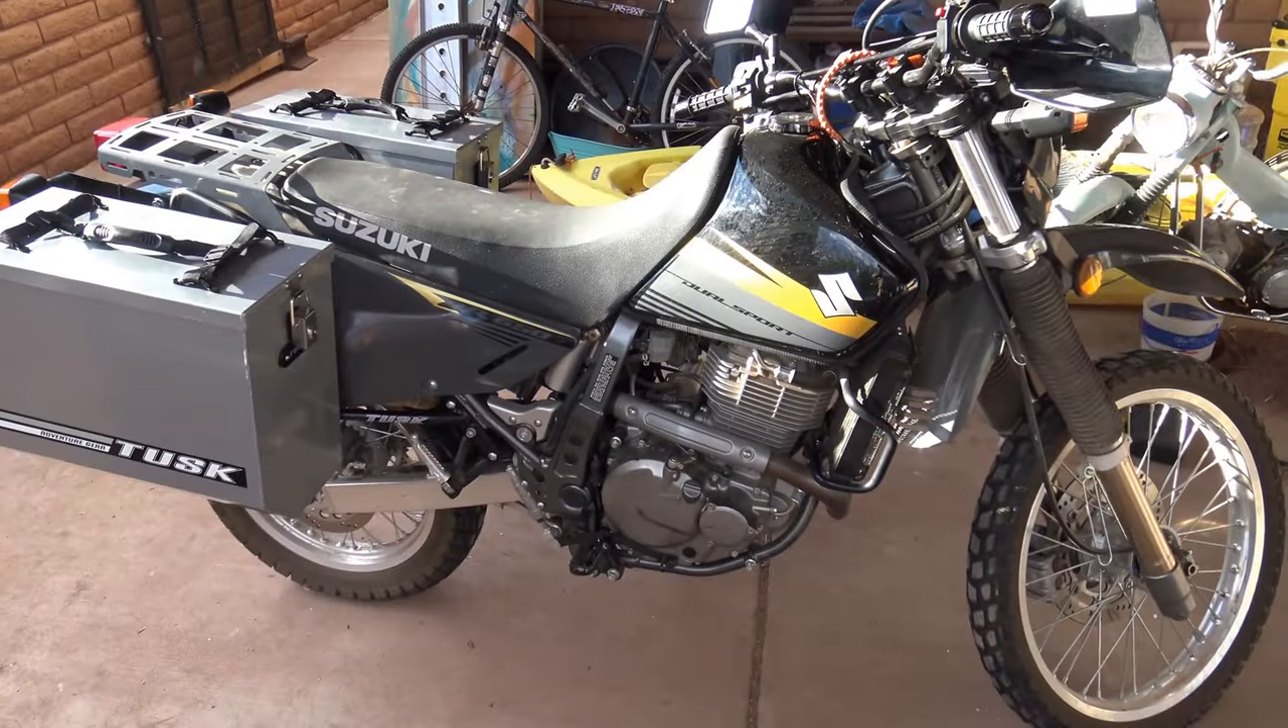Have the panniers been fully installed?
Yes.